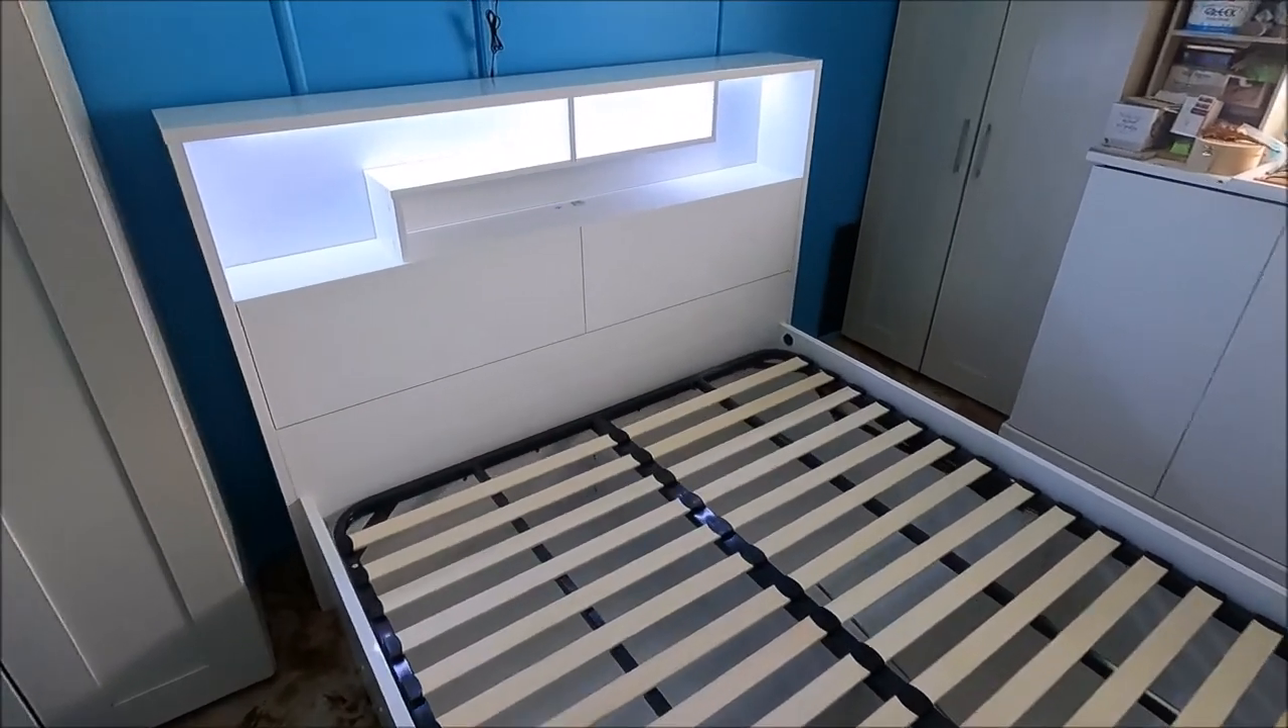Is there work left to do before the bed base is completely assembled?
No.